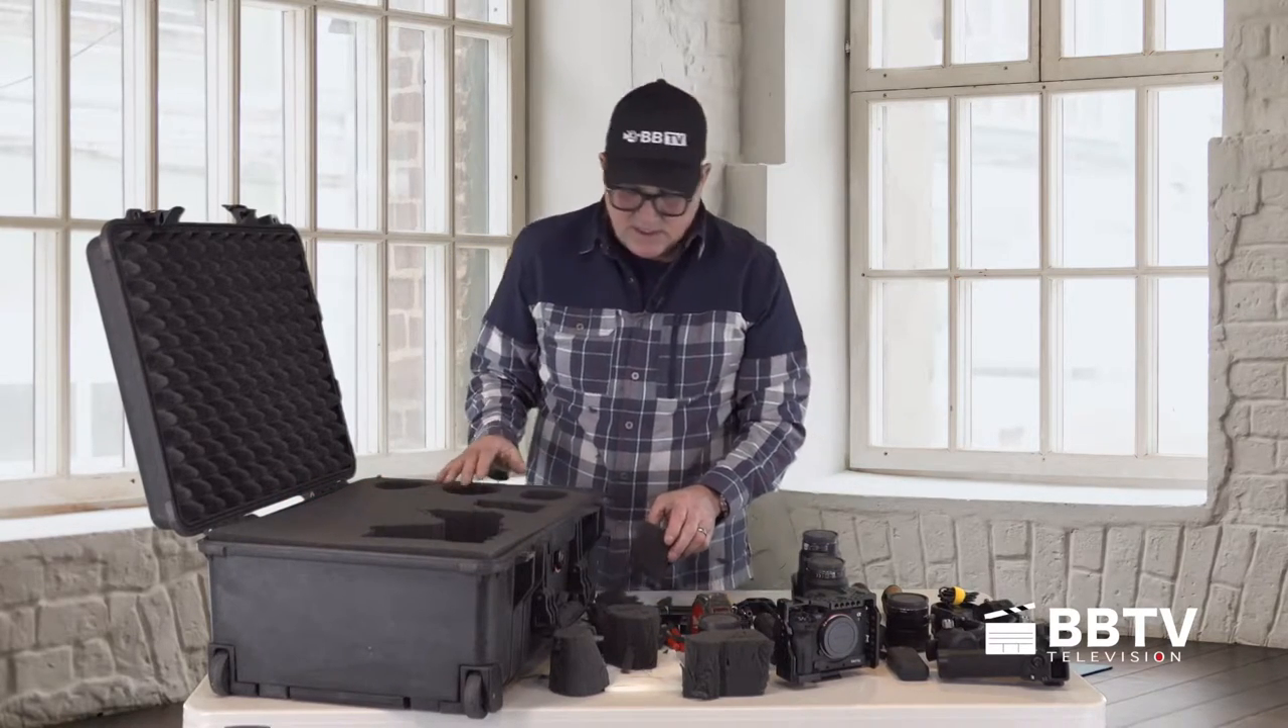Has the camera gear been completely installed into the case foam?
No.